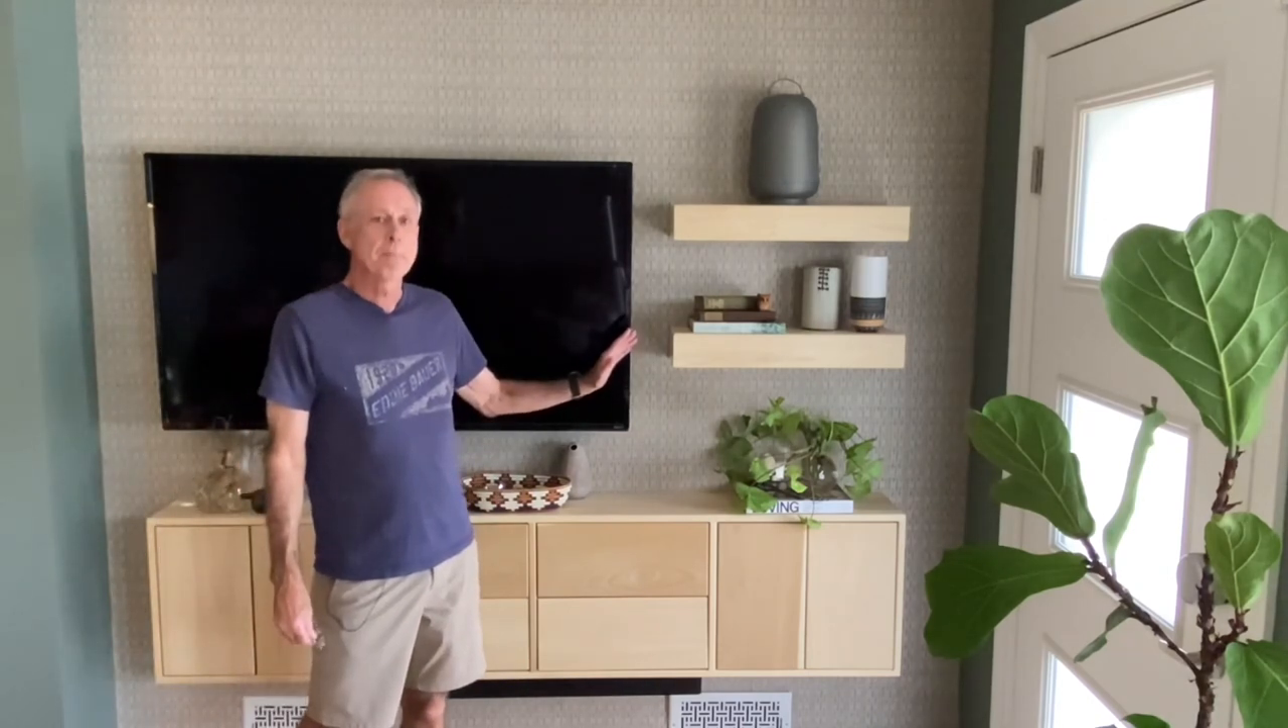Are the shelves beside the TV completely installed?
Yes.